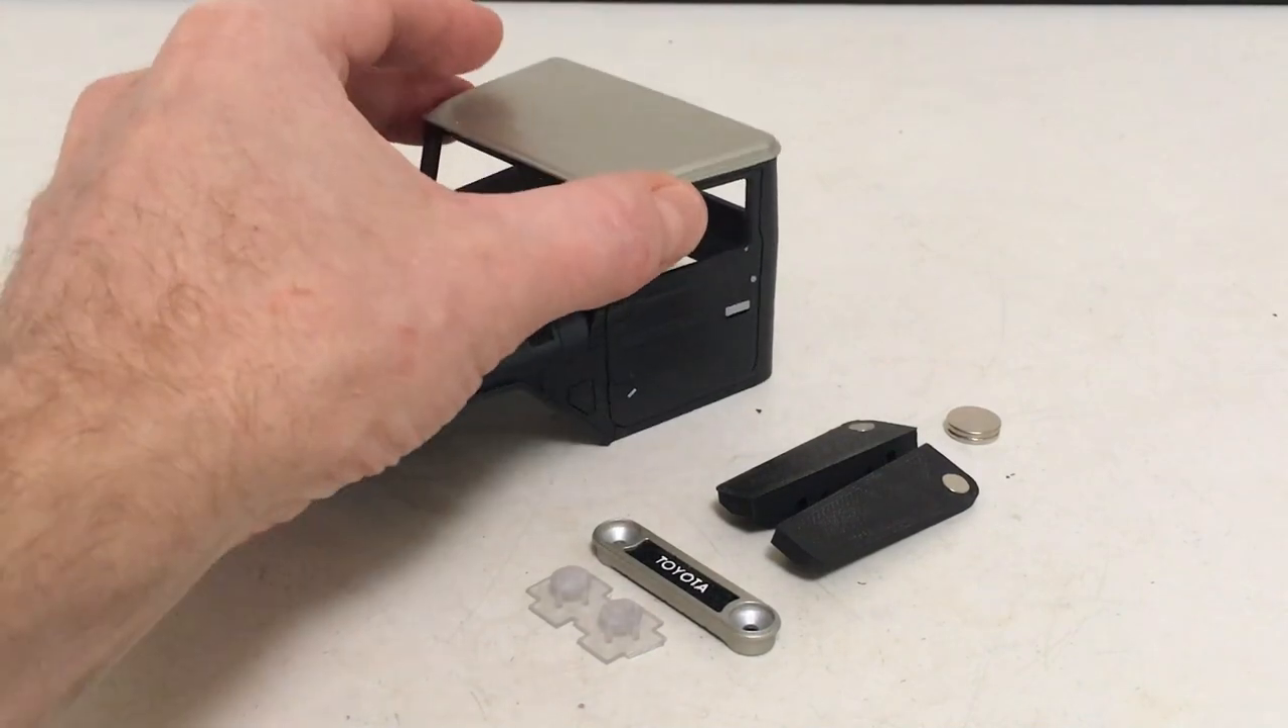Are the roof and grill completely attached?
No.